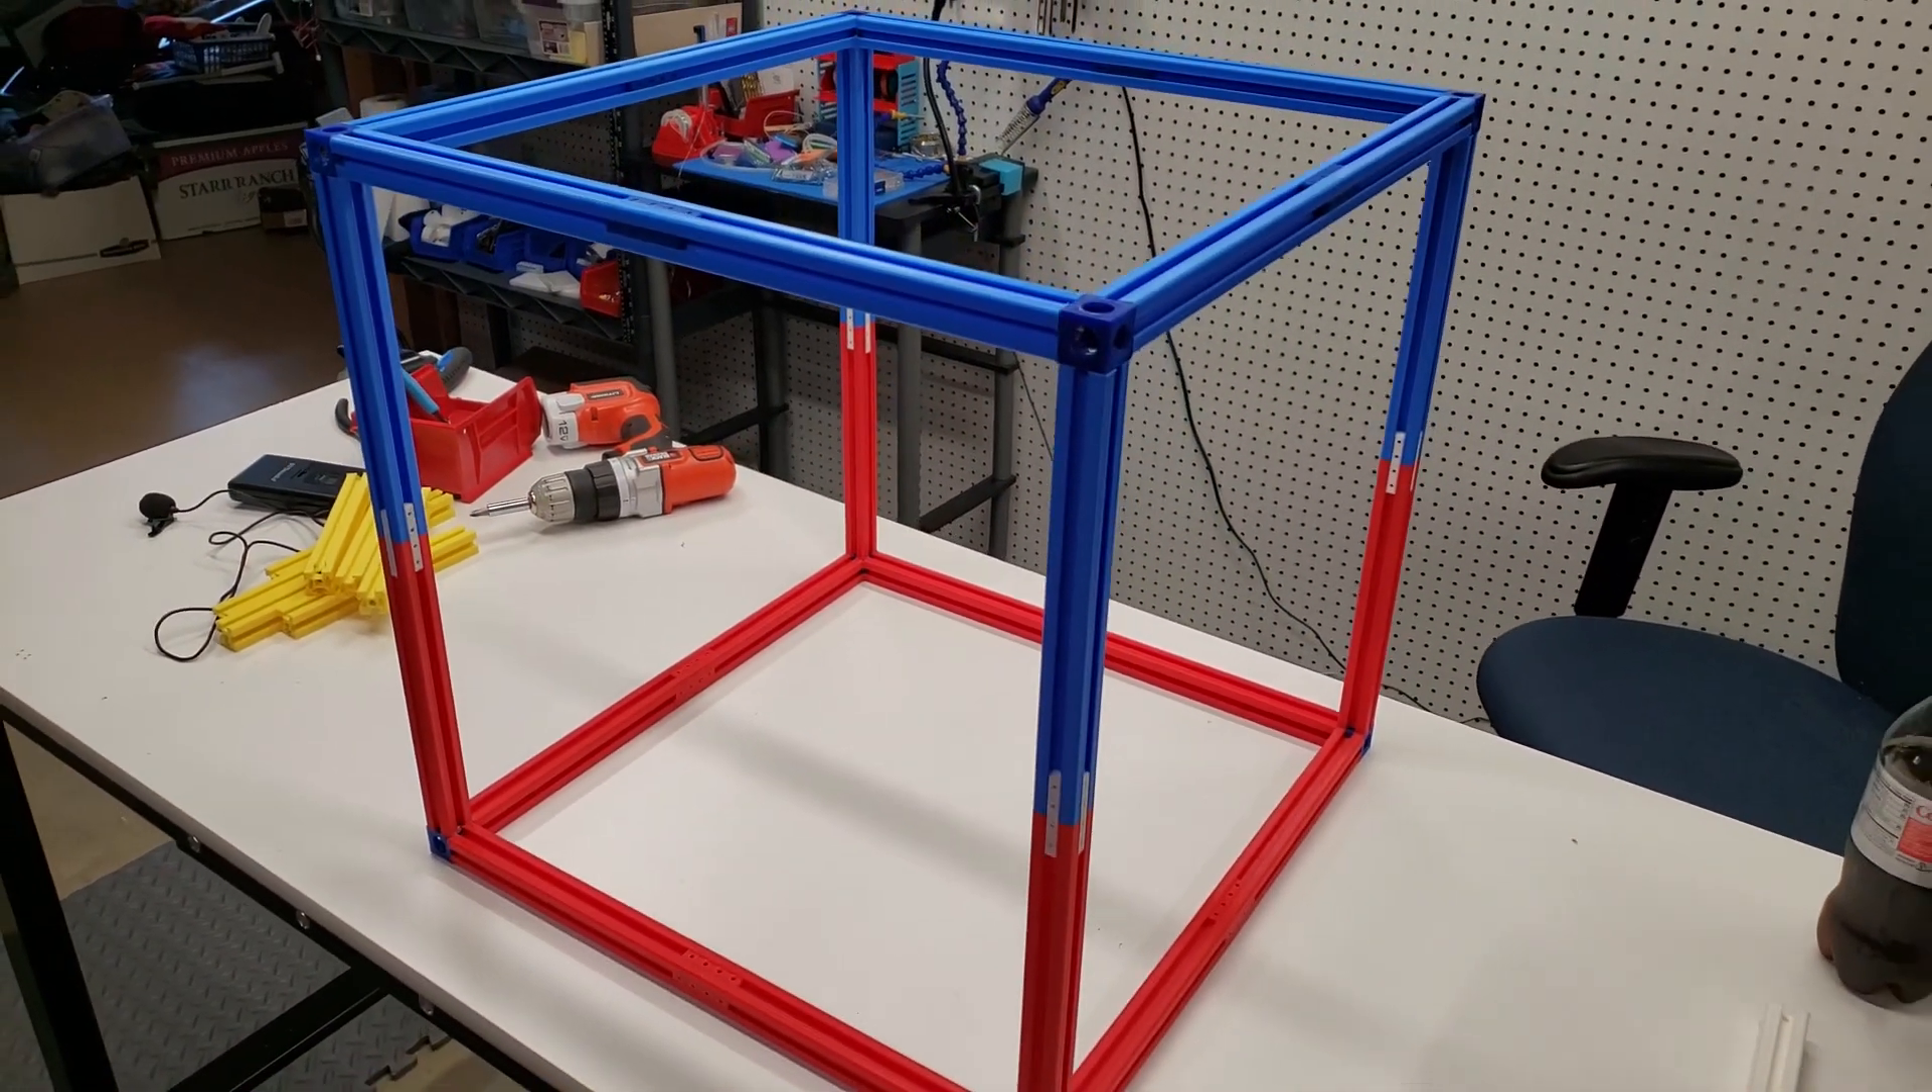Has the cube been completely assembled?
Yes.